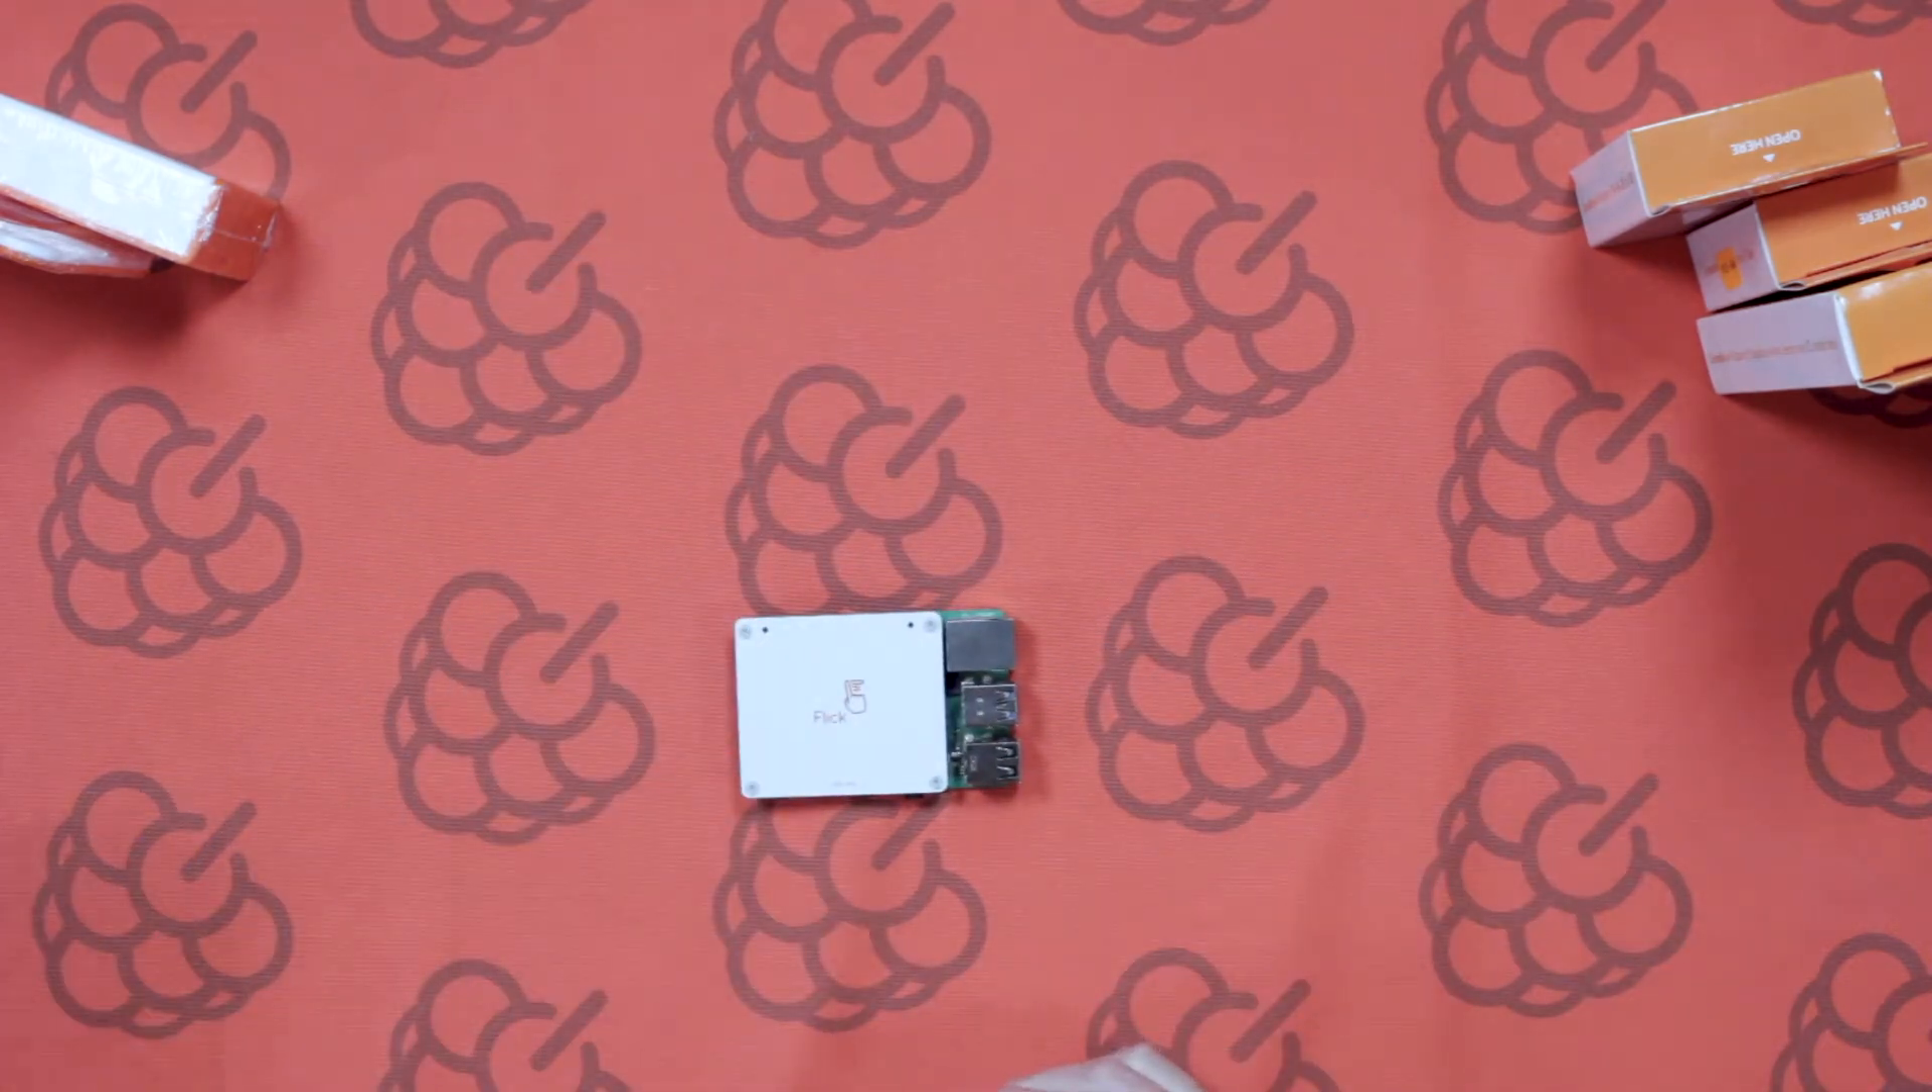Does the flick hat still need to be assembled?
No.